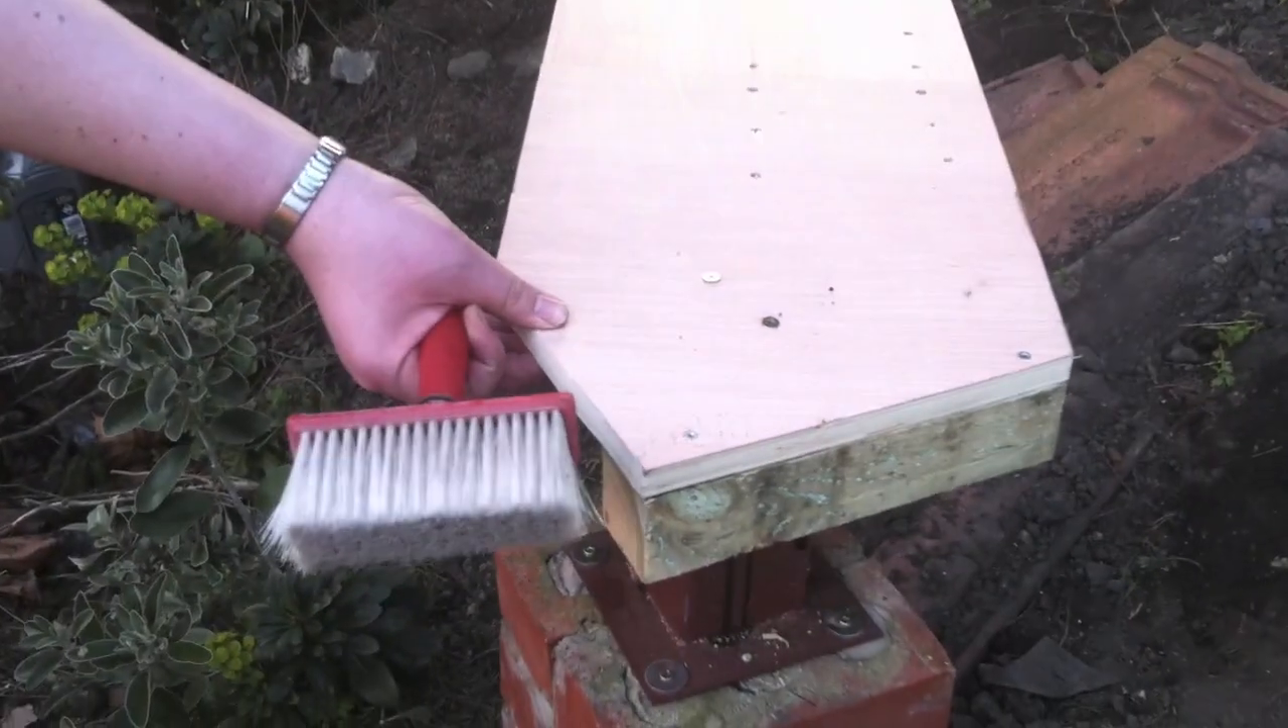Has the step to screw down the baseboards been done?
Yes.